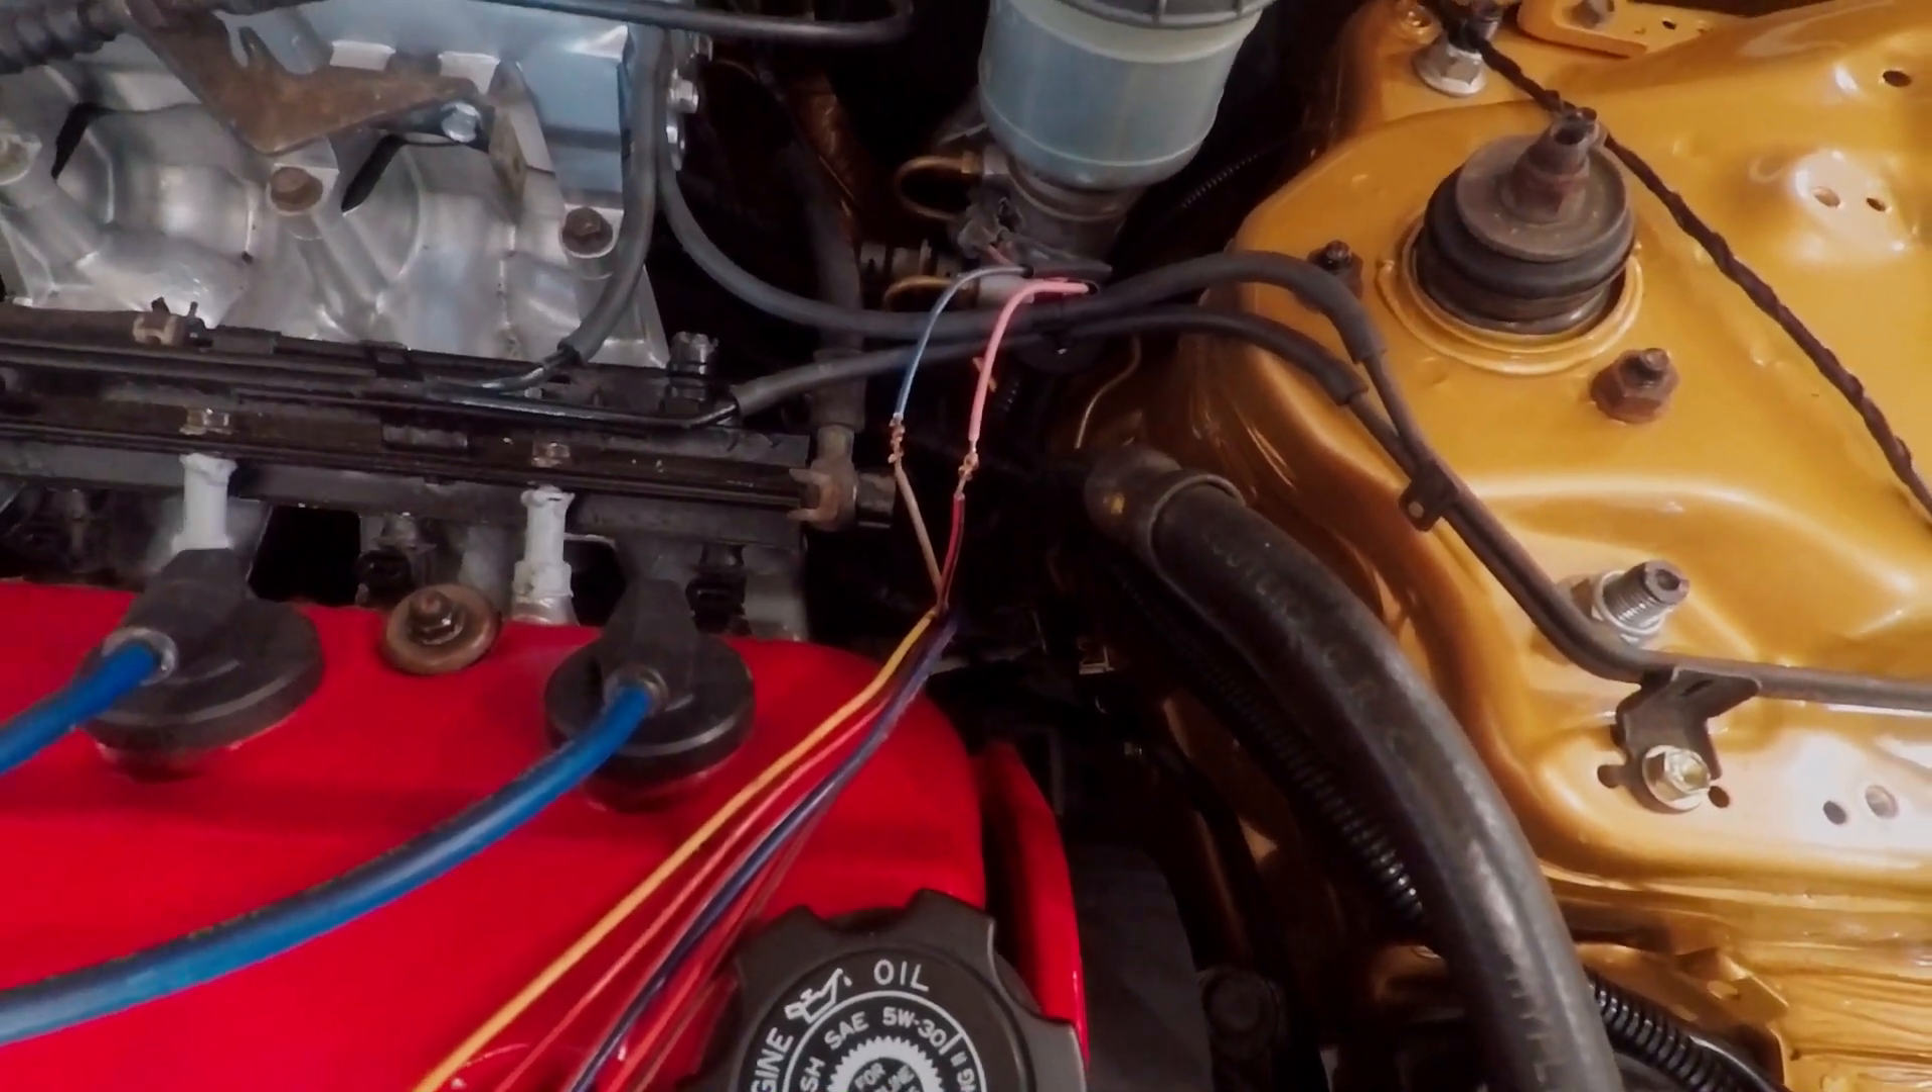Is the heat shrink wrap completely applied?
No.